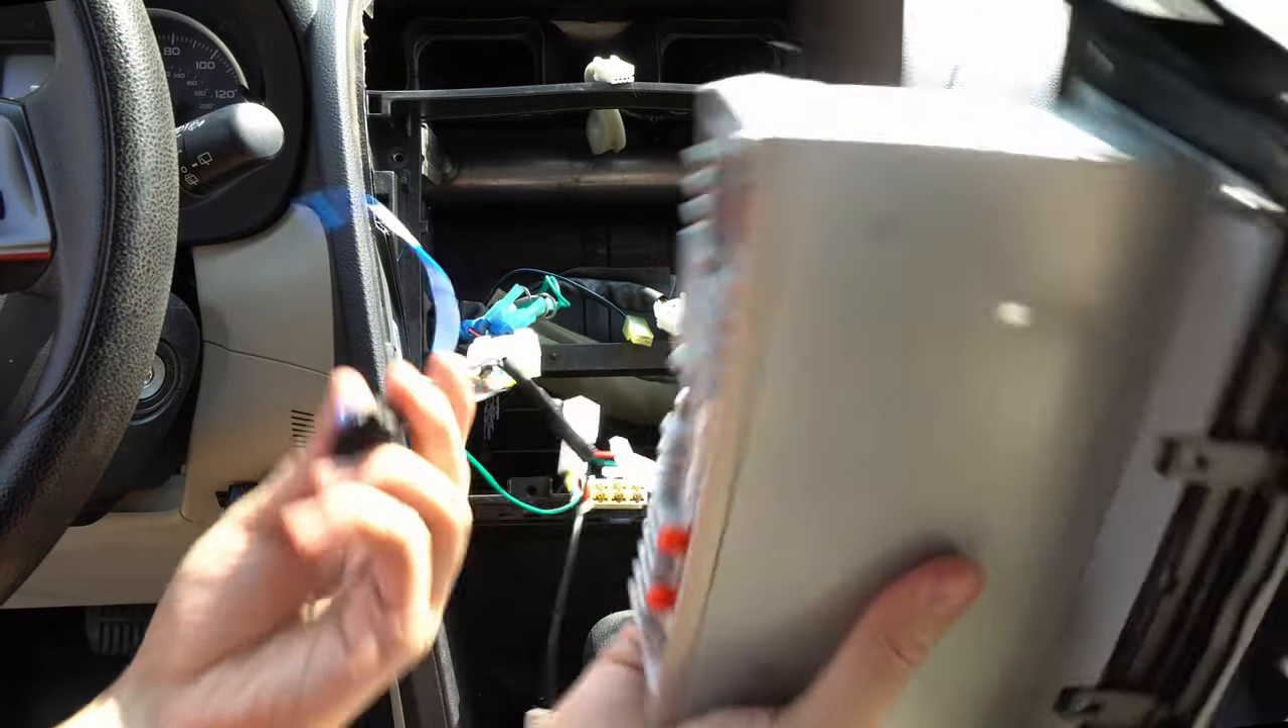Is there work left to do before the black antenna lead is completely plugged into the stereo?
Yes.